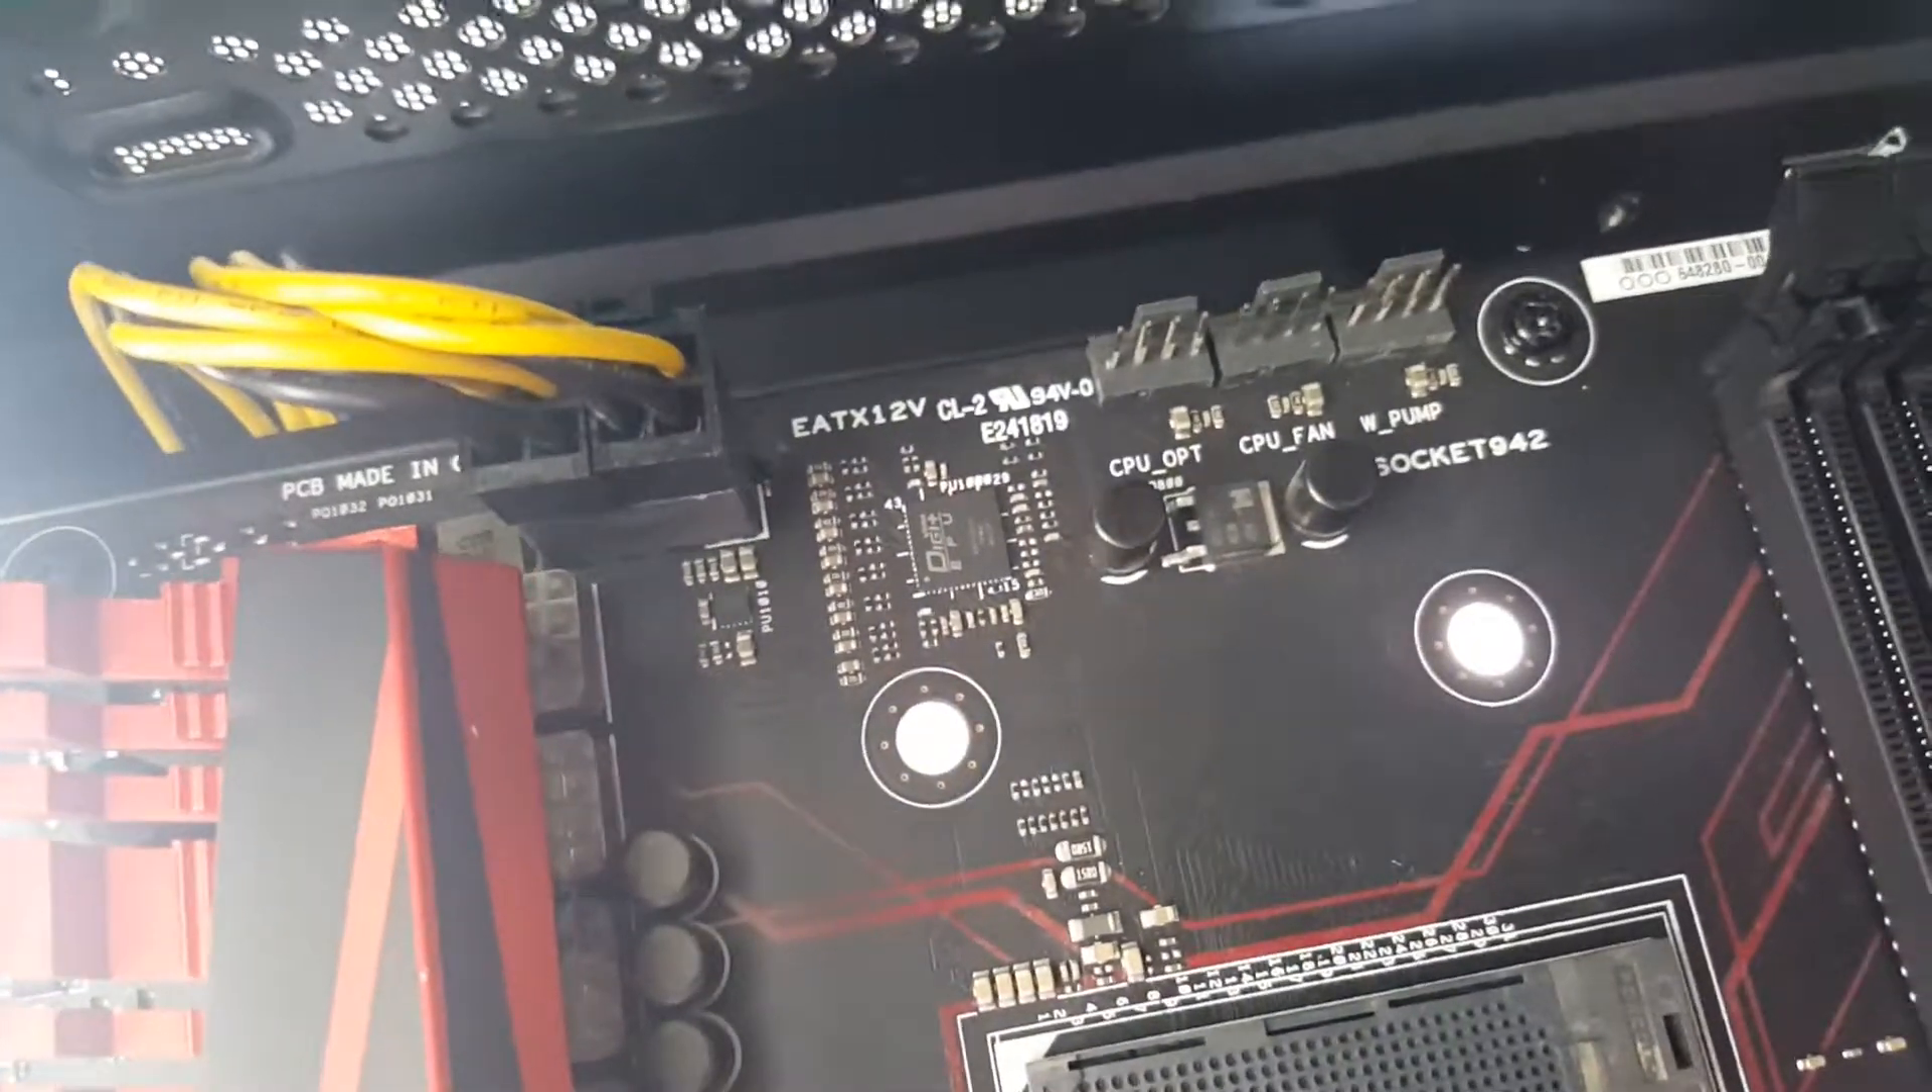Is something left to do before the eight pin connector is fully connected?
No.